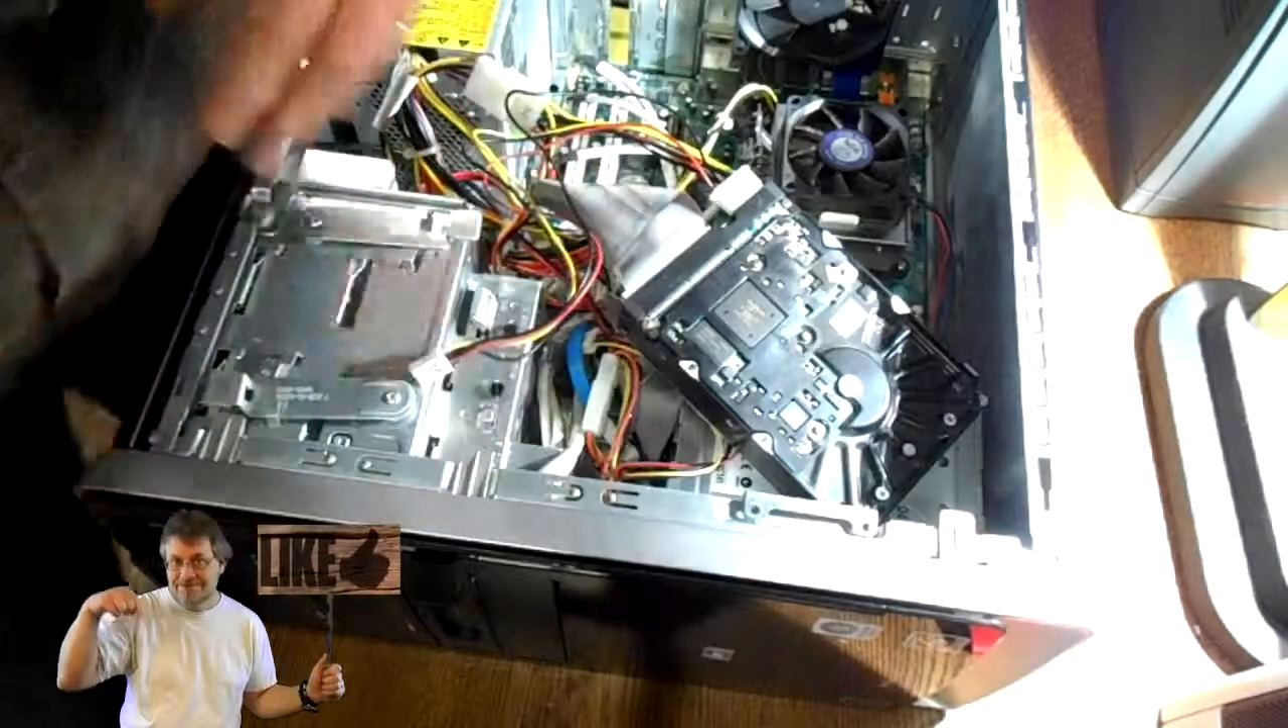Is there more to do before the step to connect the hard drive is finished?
No.